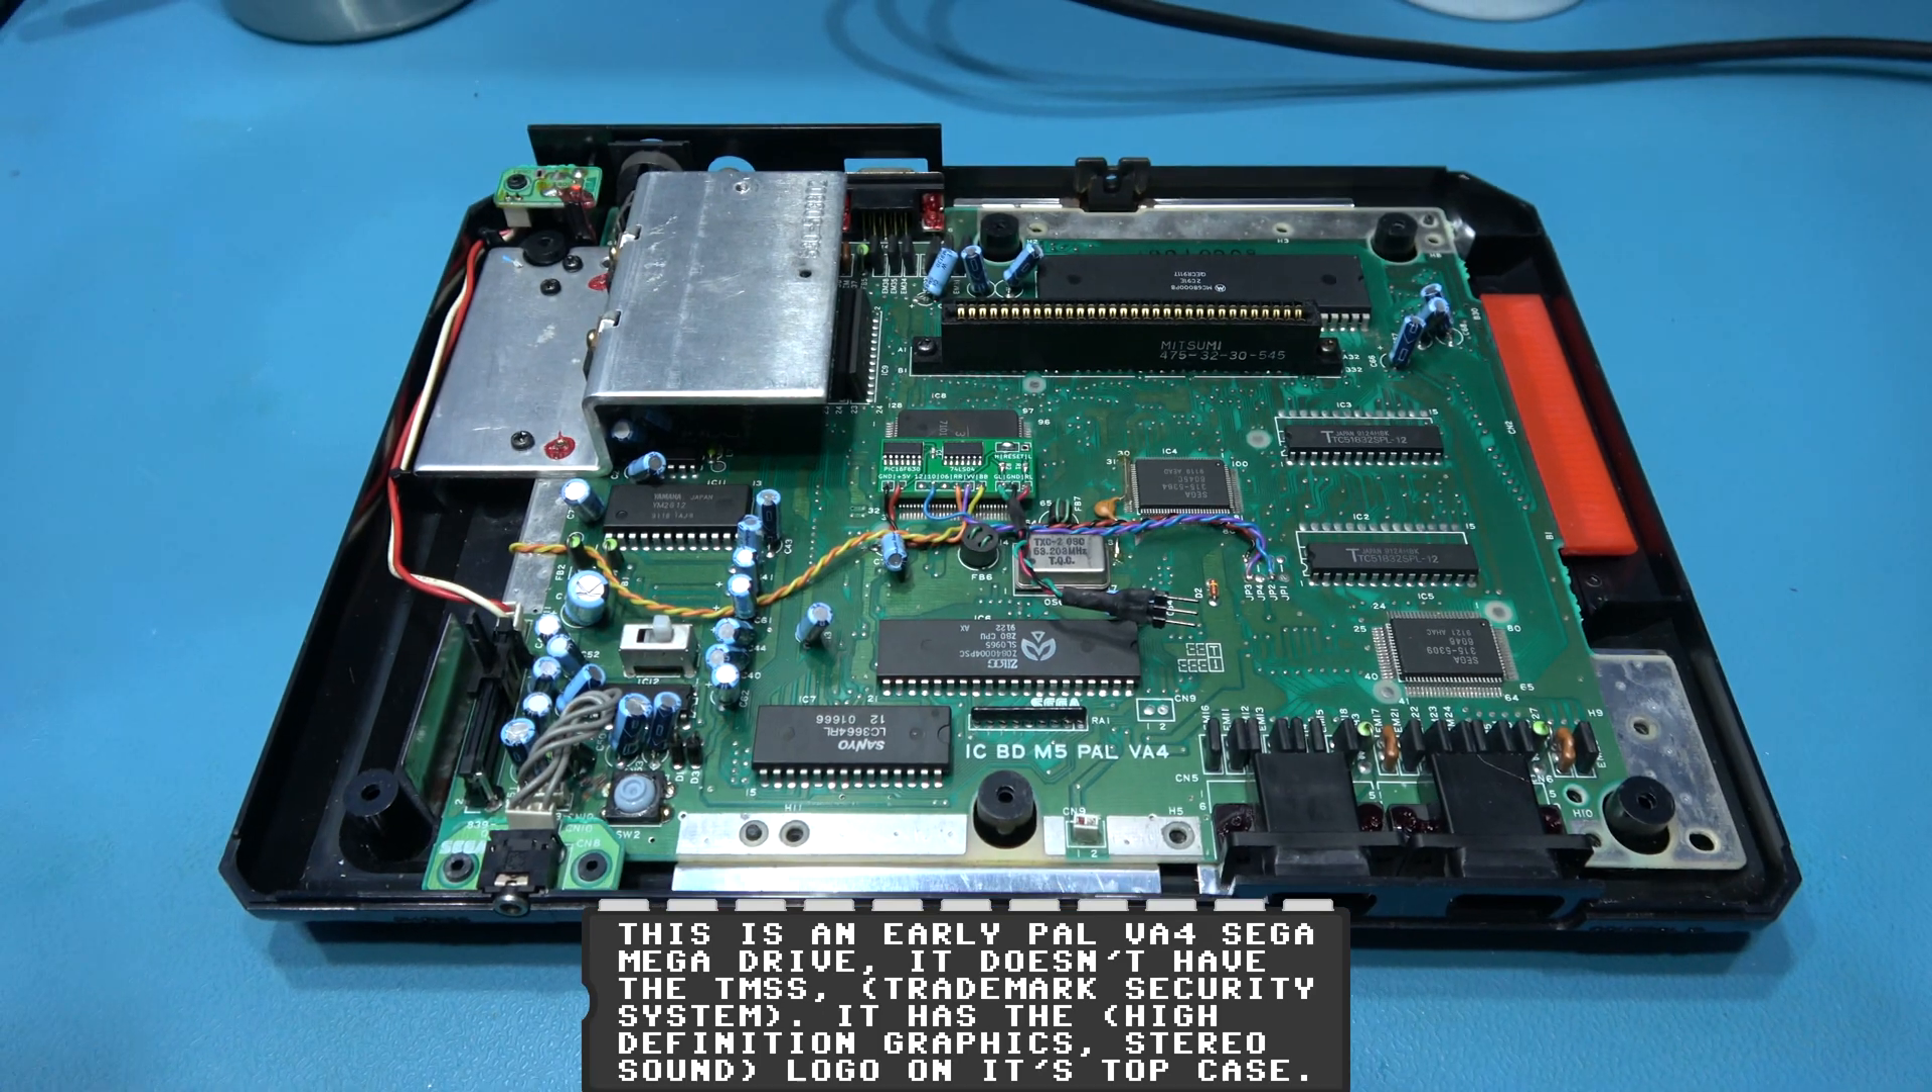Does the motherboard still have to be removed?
Yes.